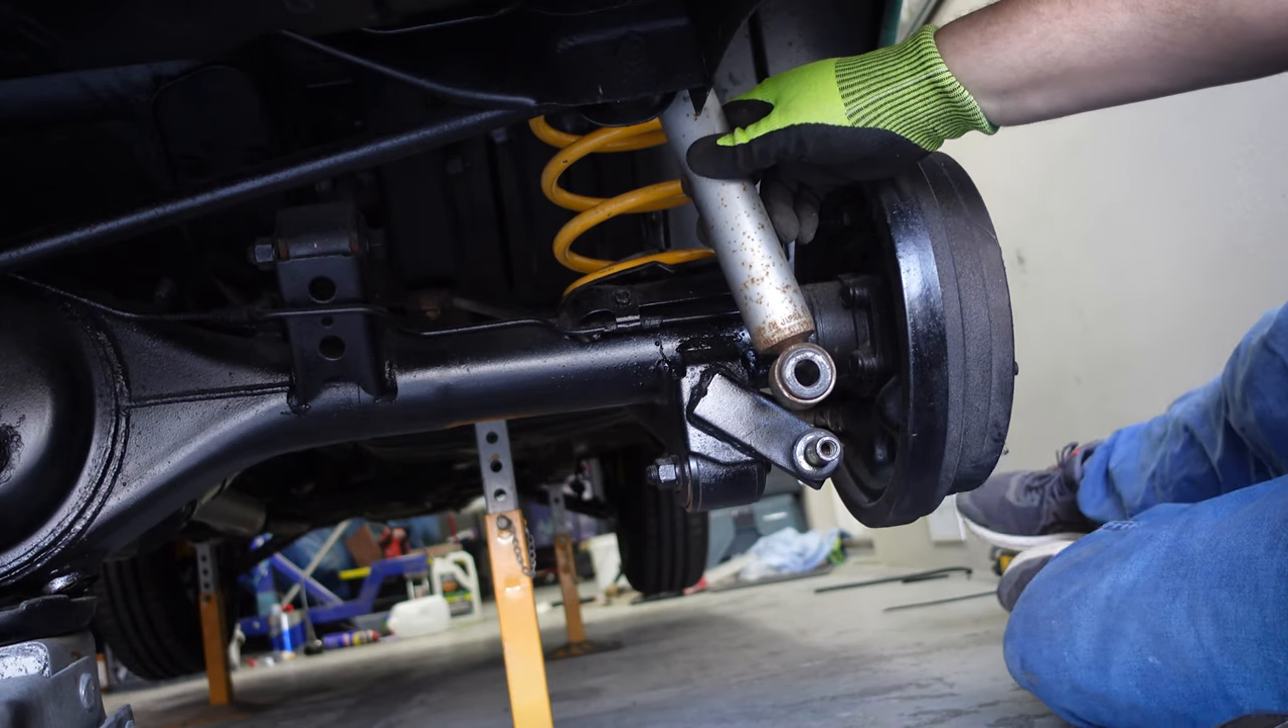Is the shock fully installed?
No.